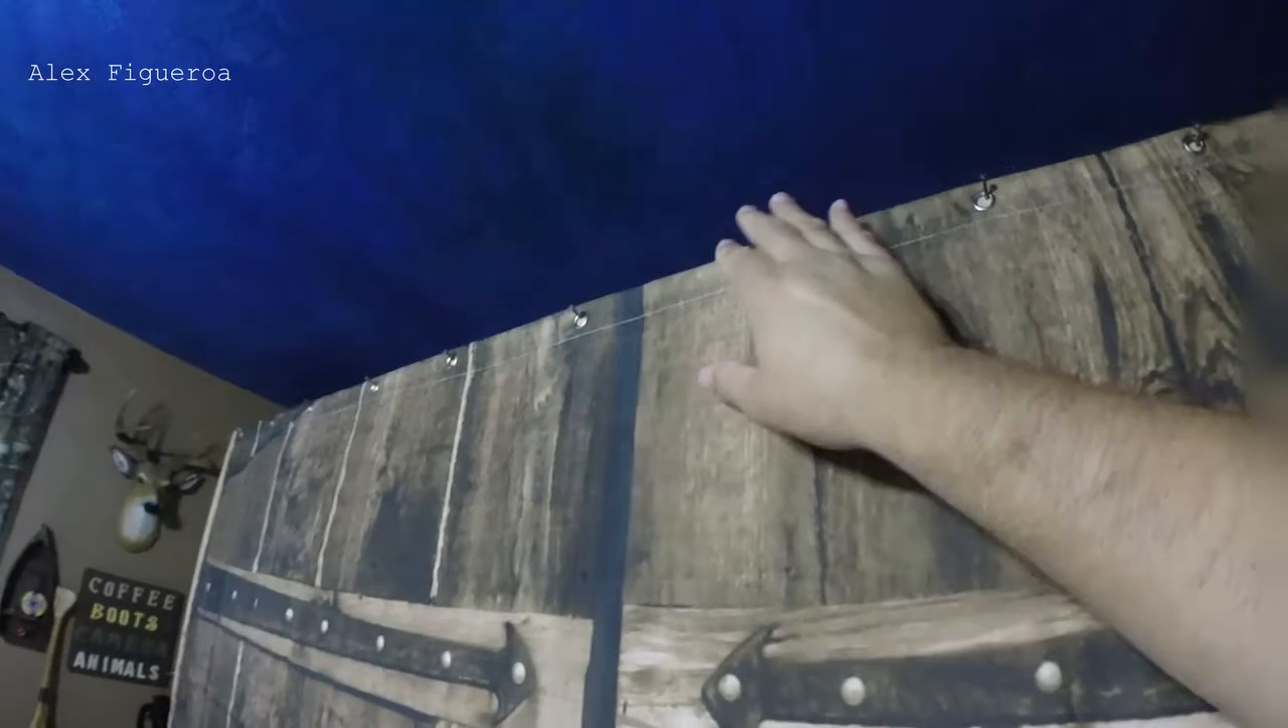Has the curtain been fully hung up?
Yes.